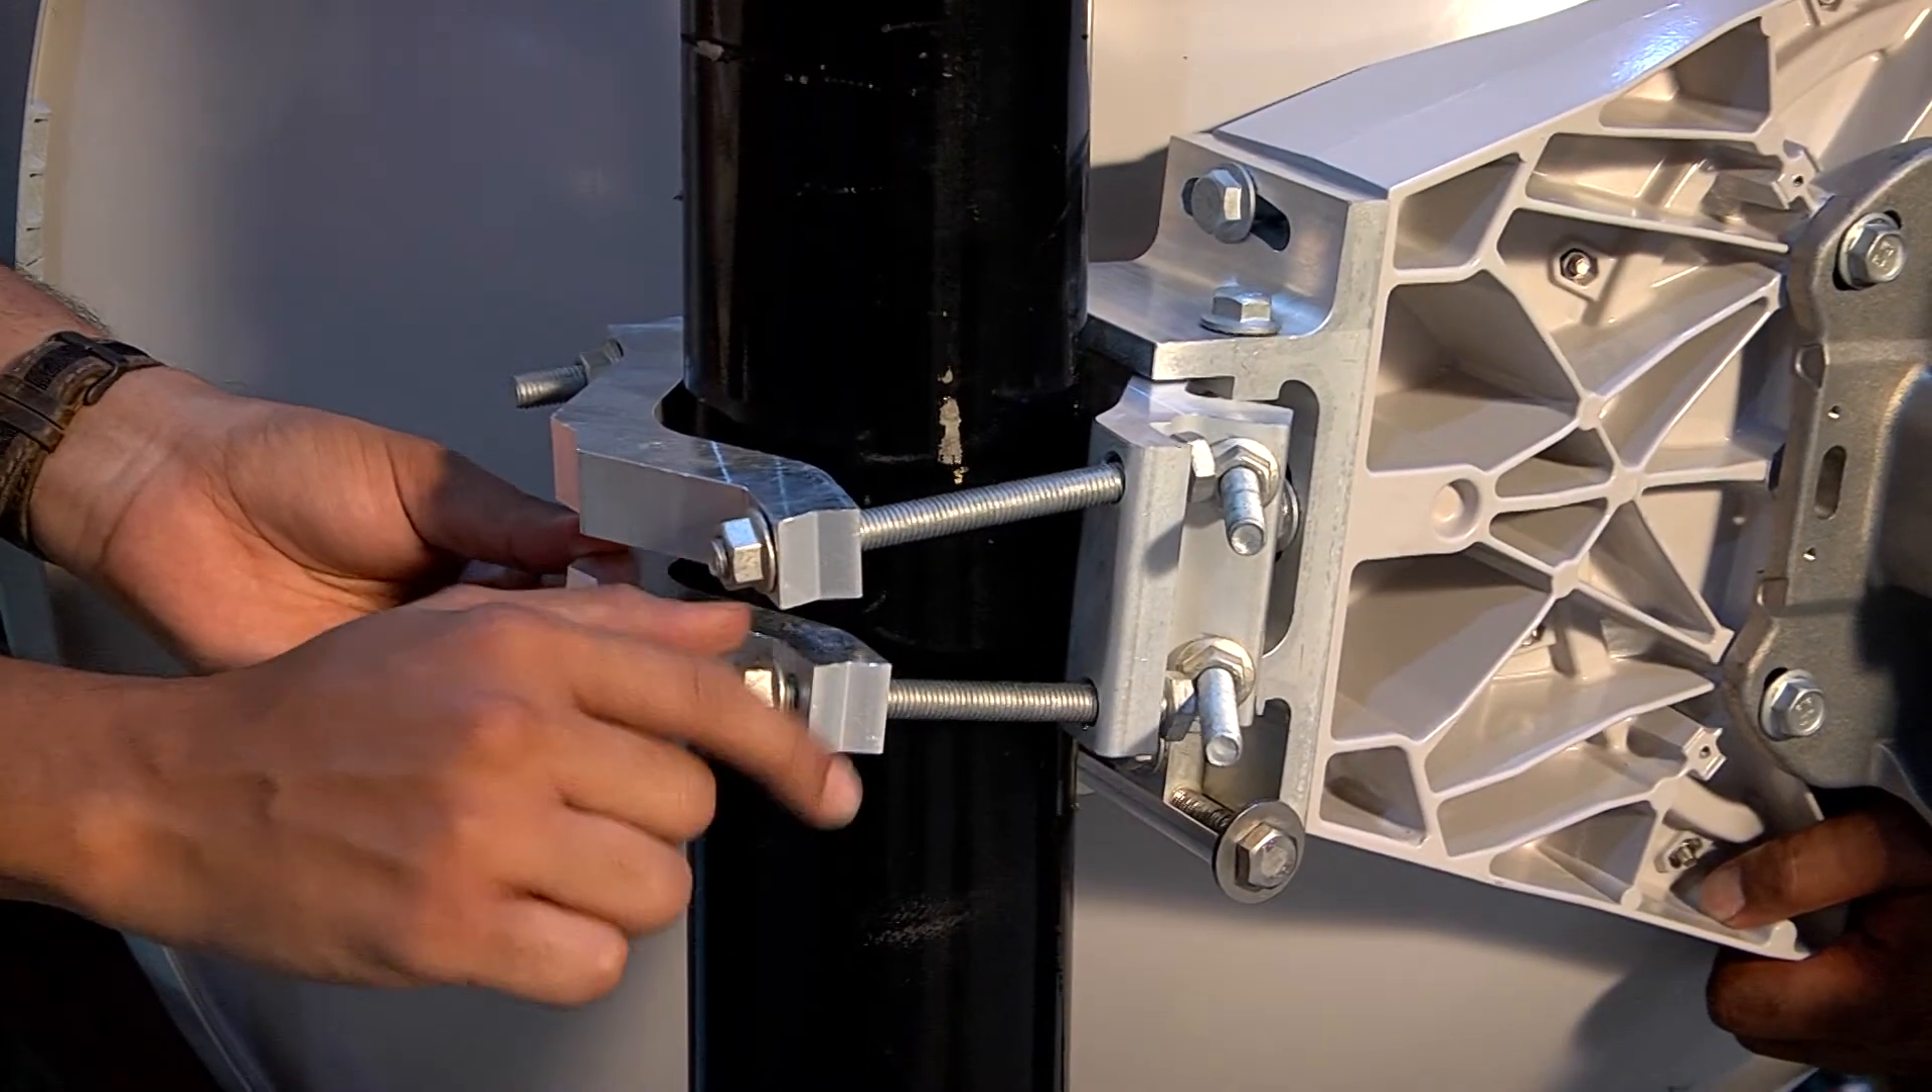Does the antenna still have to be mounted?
Yes.